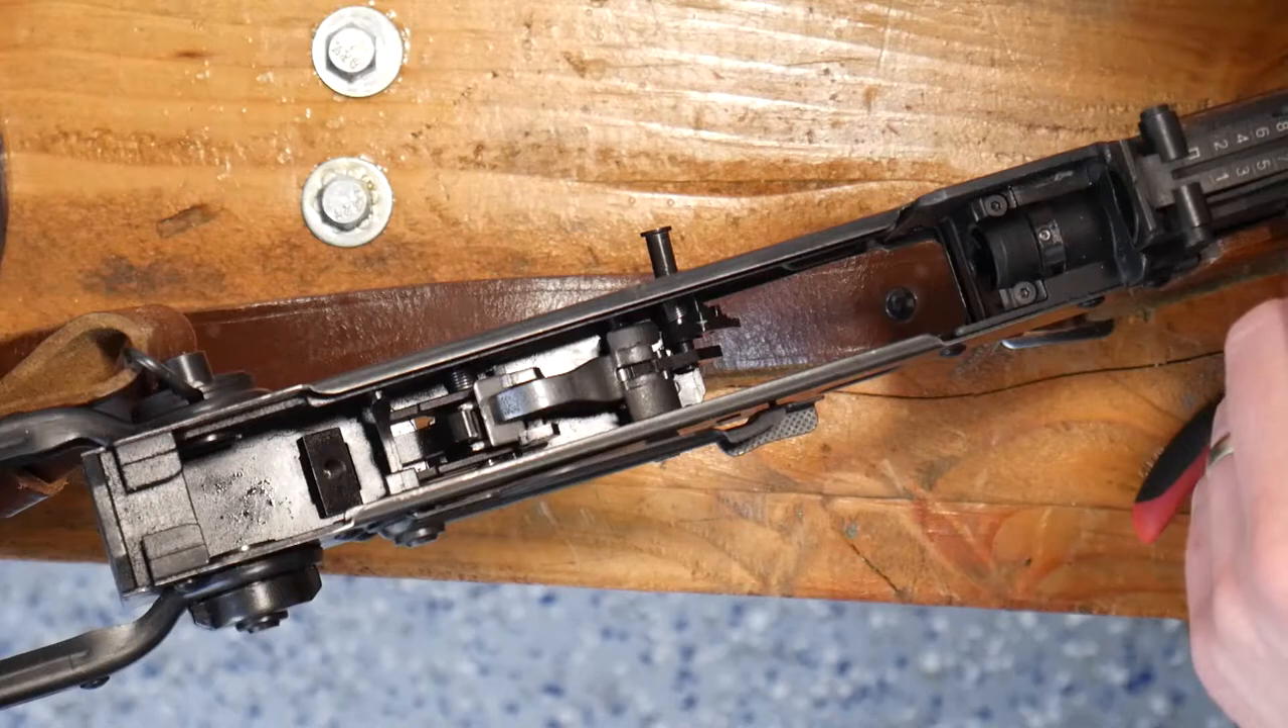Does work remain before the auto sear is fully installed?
Yes.